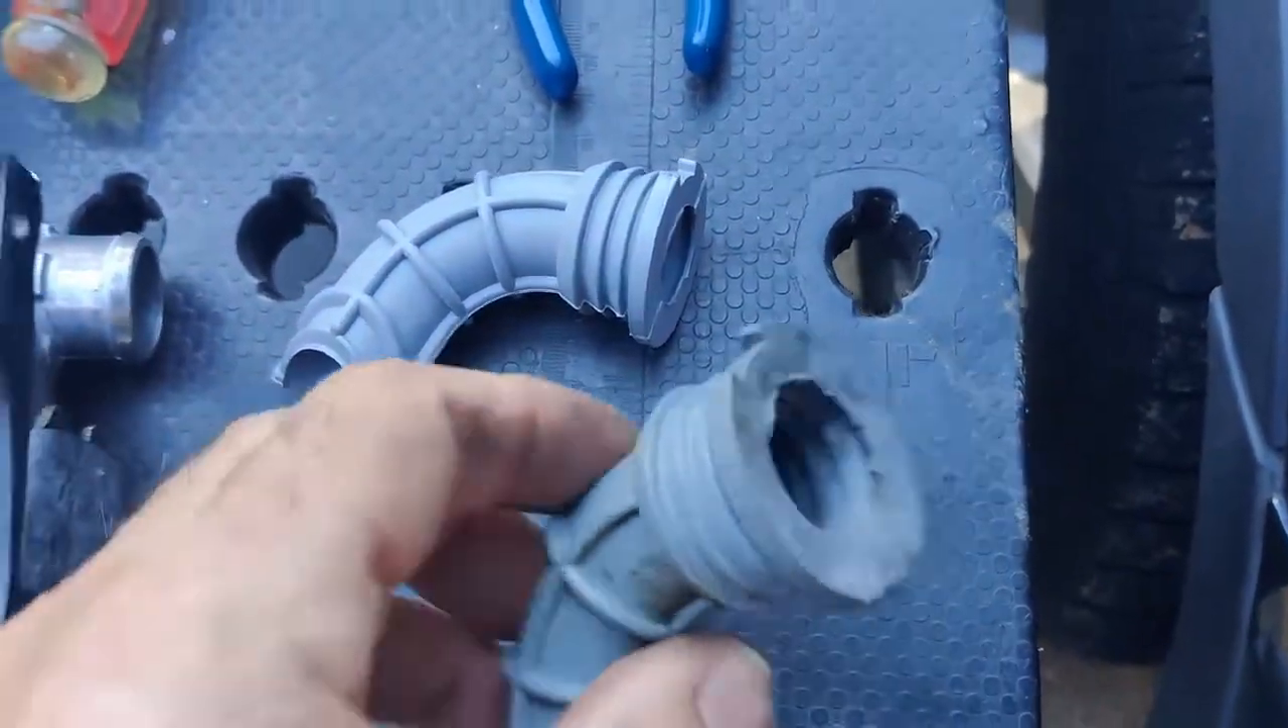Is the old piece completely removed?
Yes.